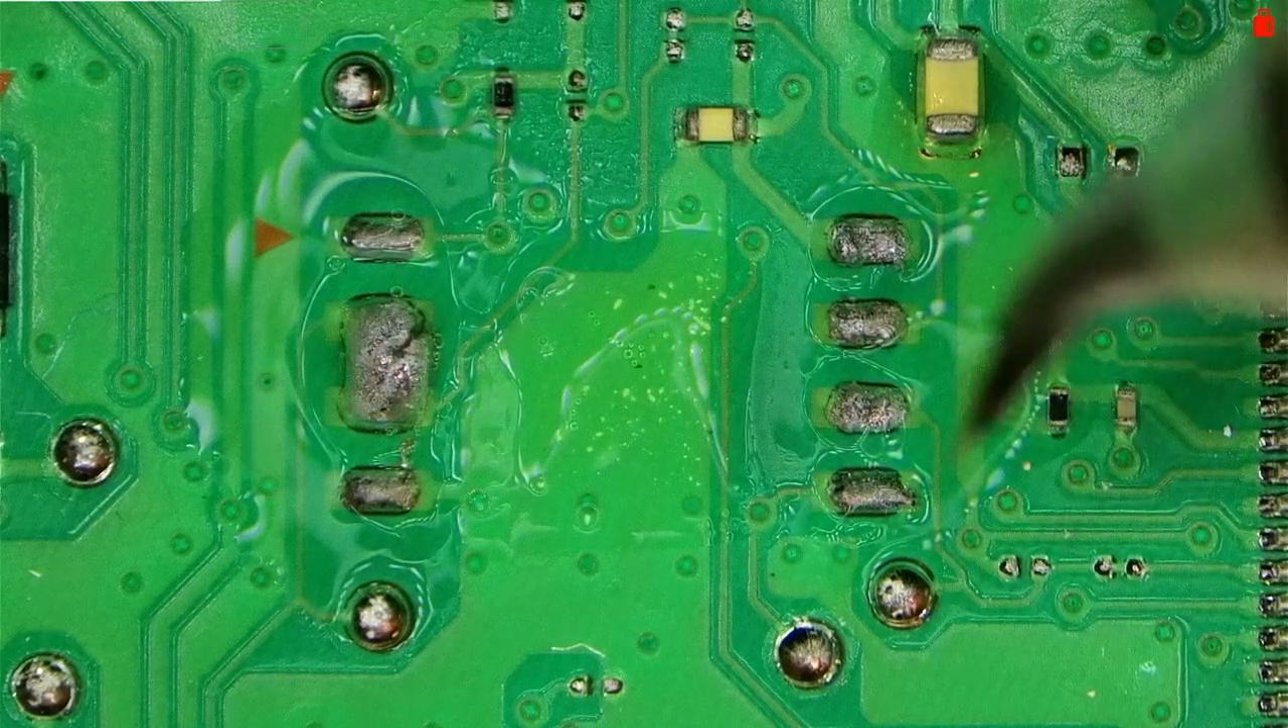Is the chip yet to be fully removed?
No.